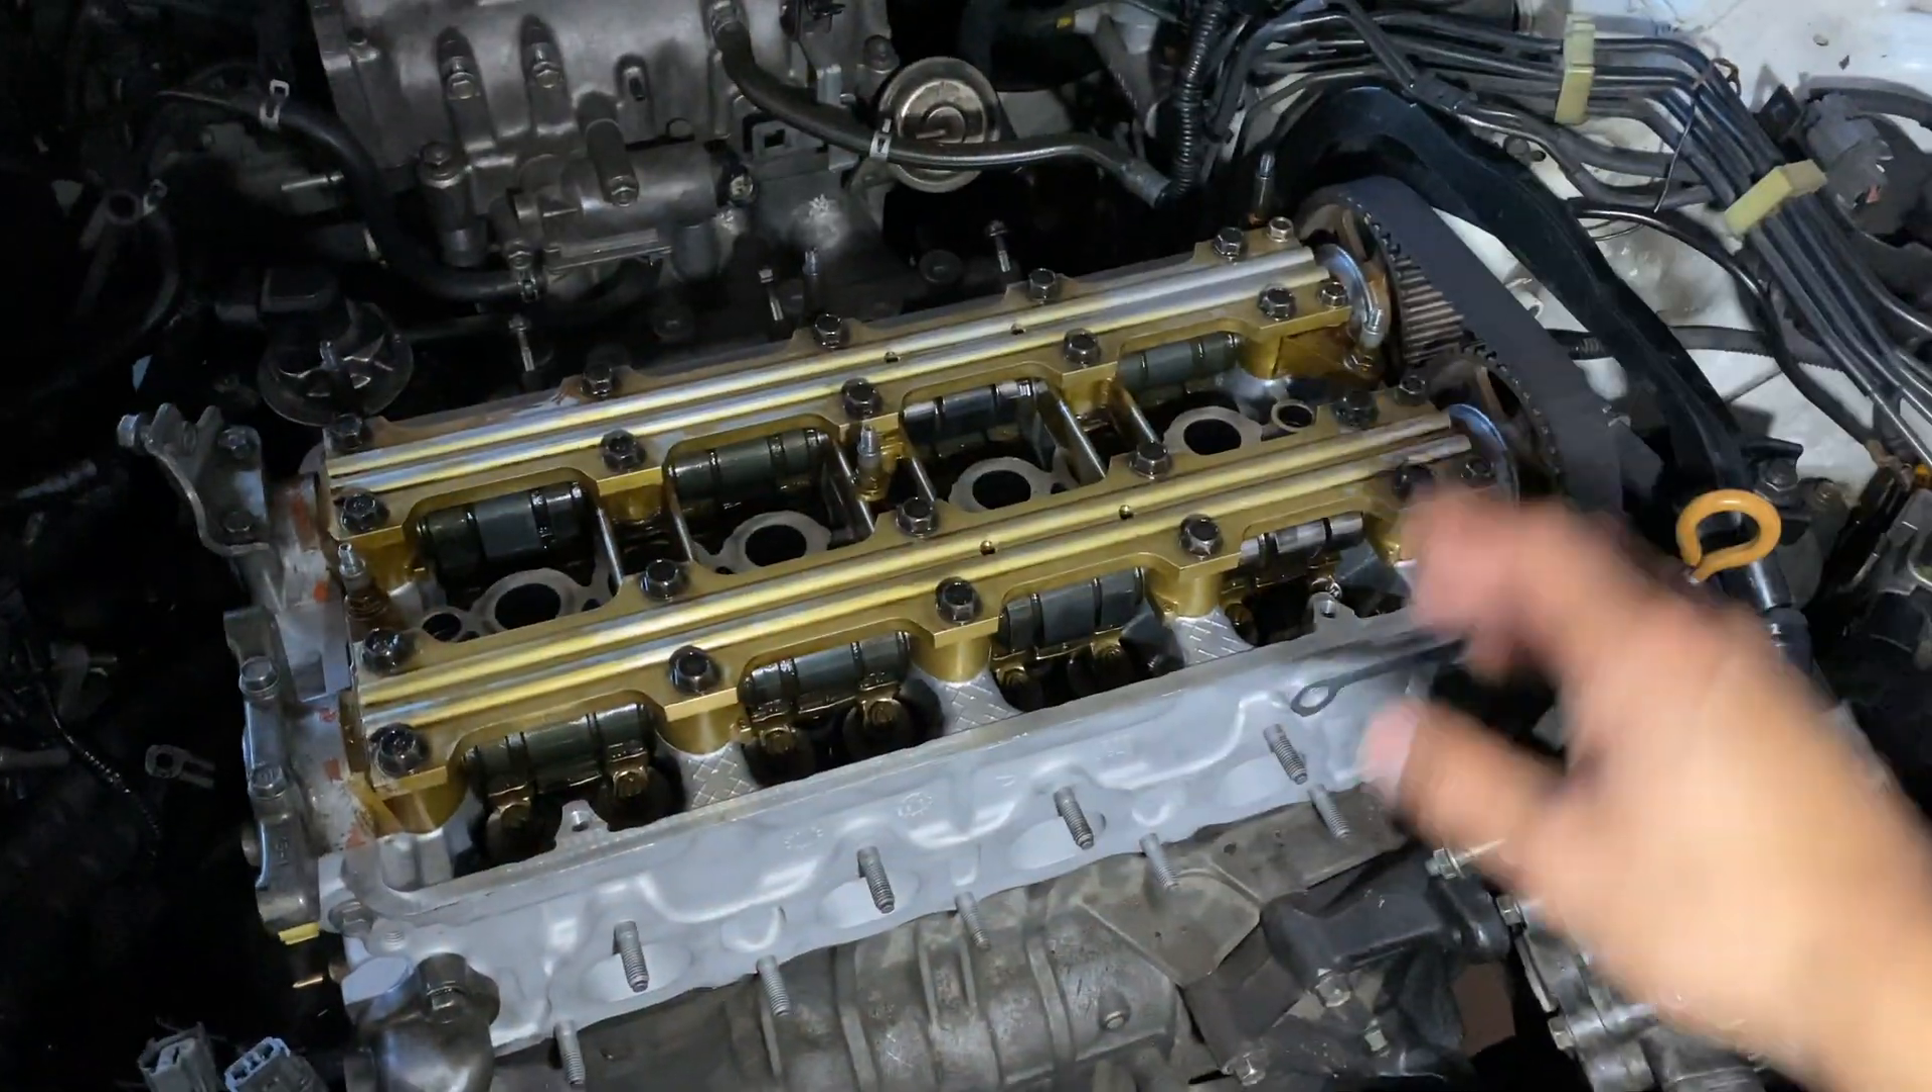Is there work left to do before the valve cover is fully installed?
Yes.